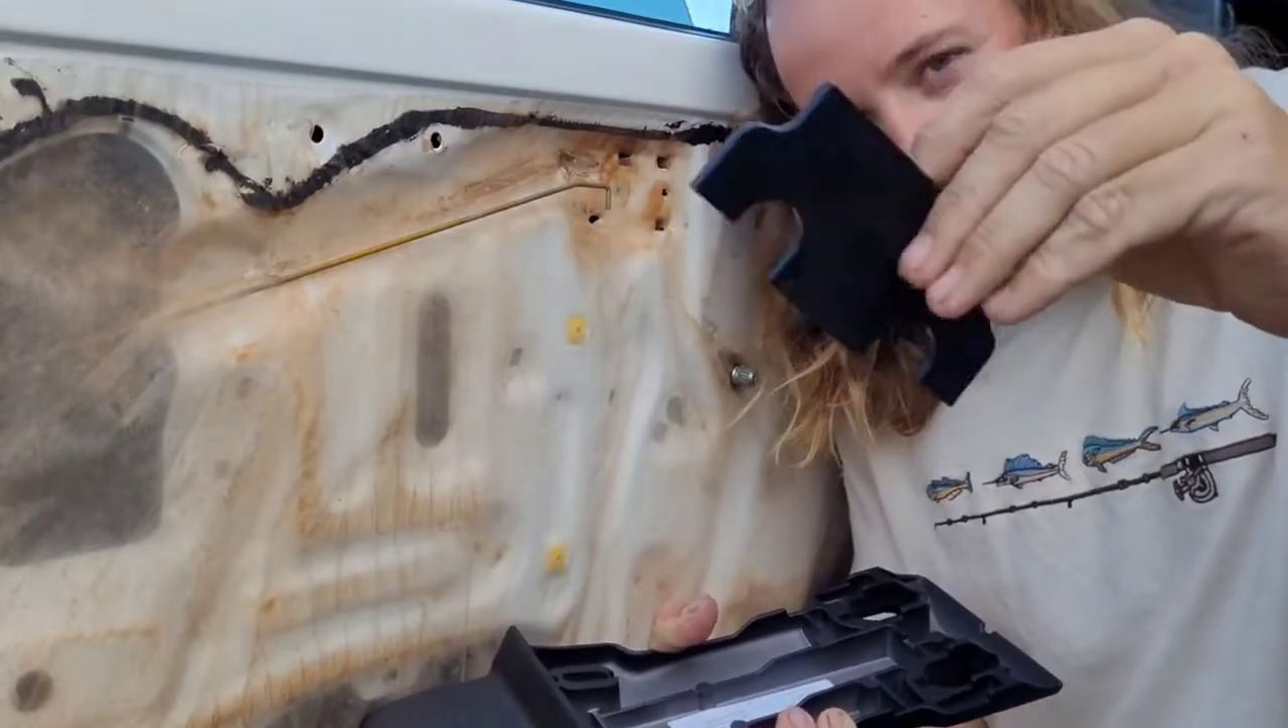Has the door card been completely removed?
Yes.